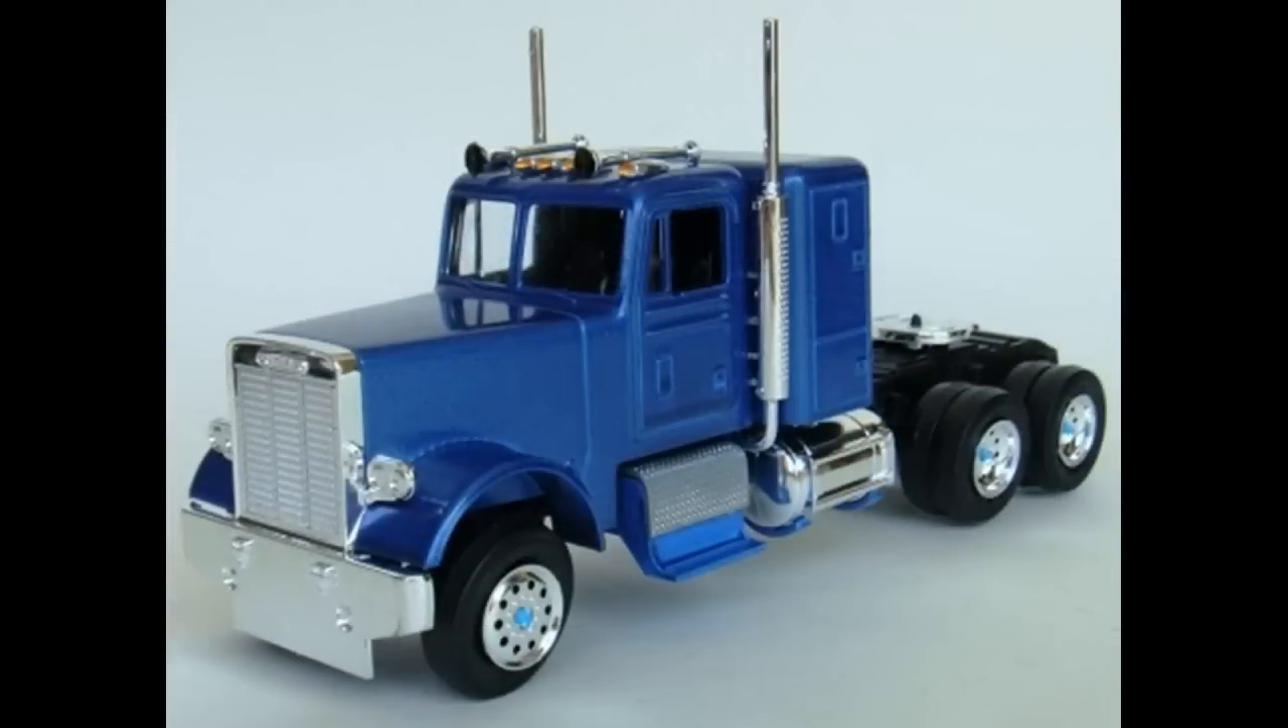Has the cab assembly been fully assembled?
Yes.